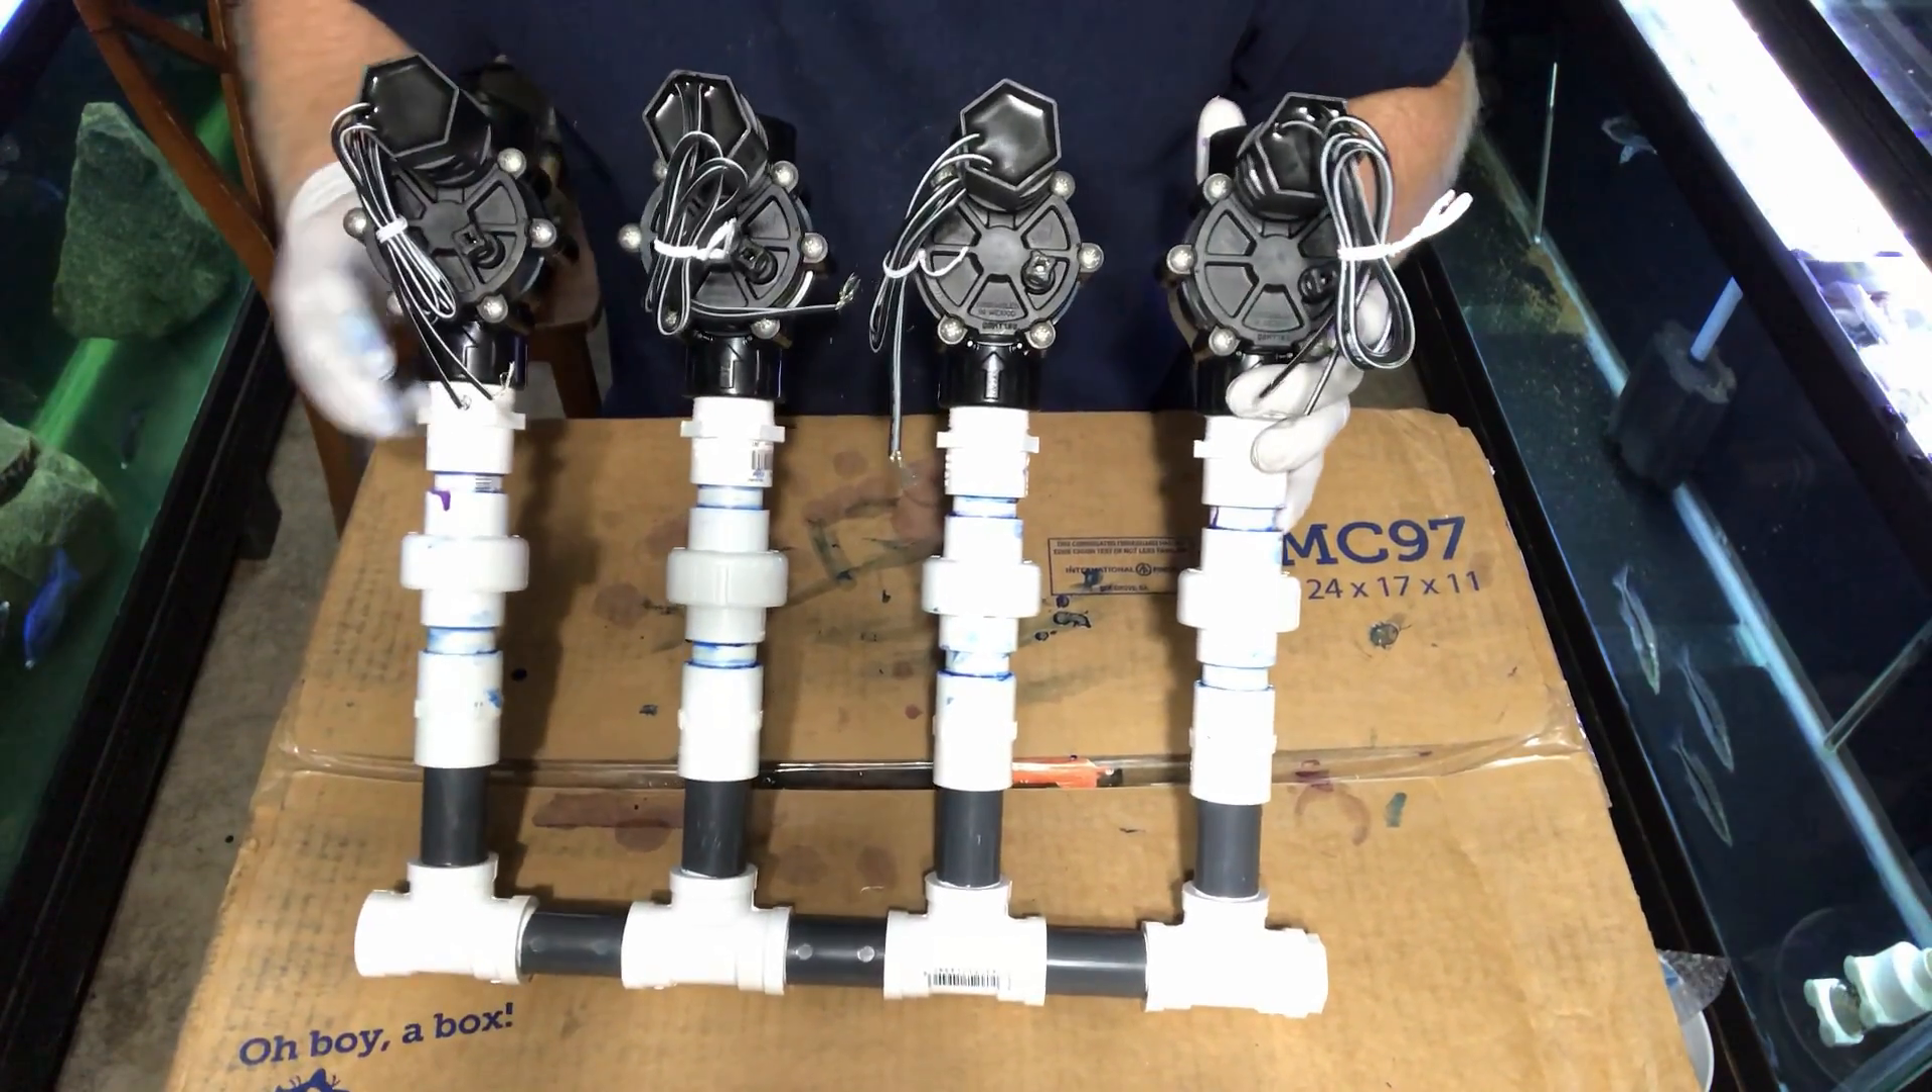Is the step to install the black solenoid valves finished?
Yes.